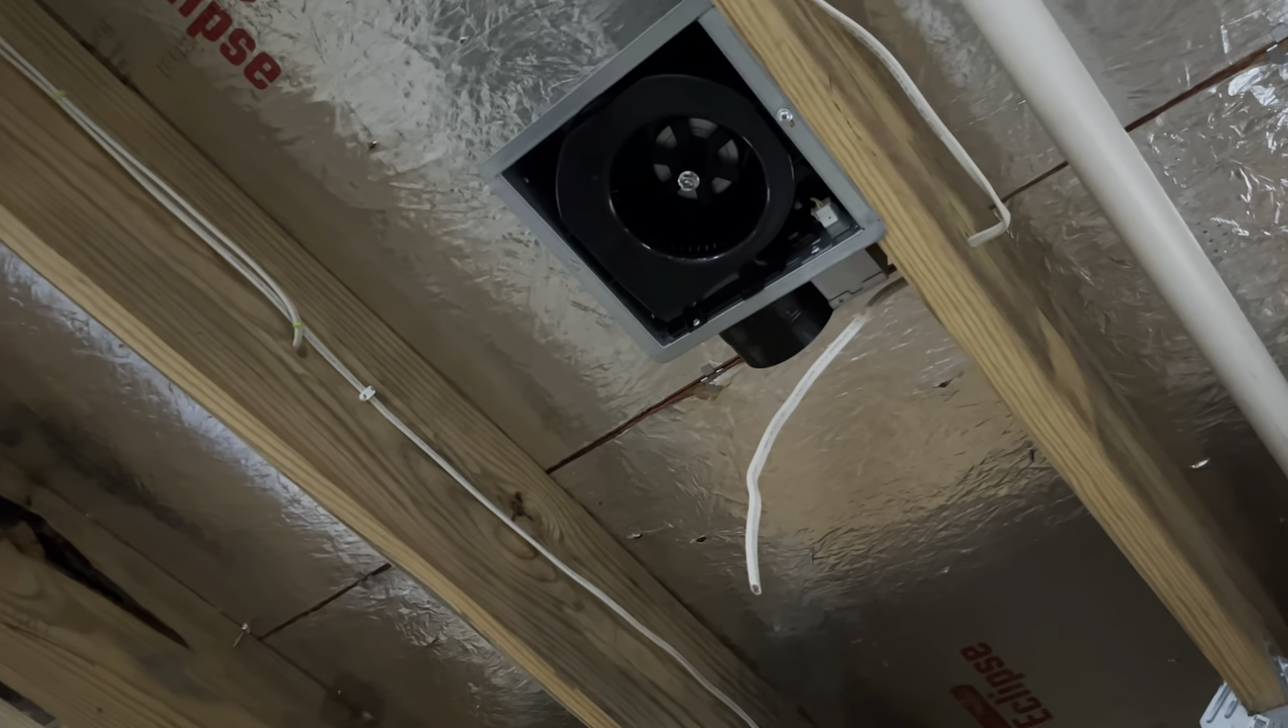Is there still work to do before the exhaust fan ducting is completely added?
Yes.